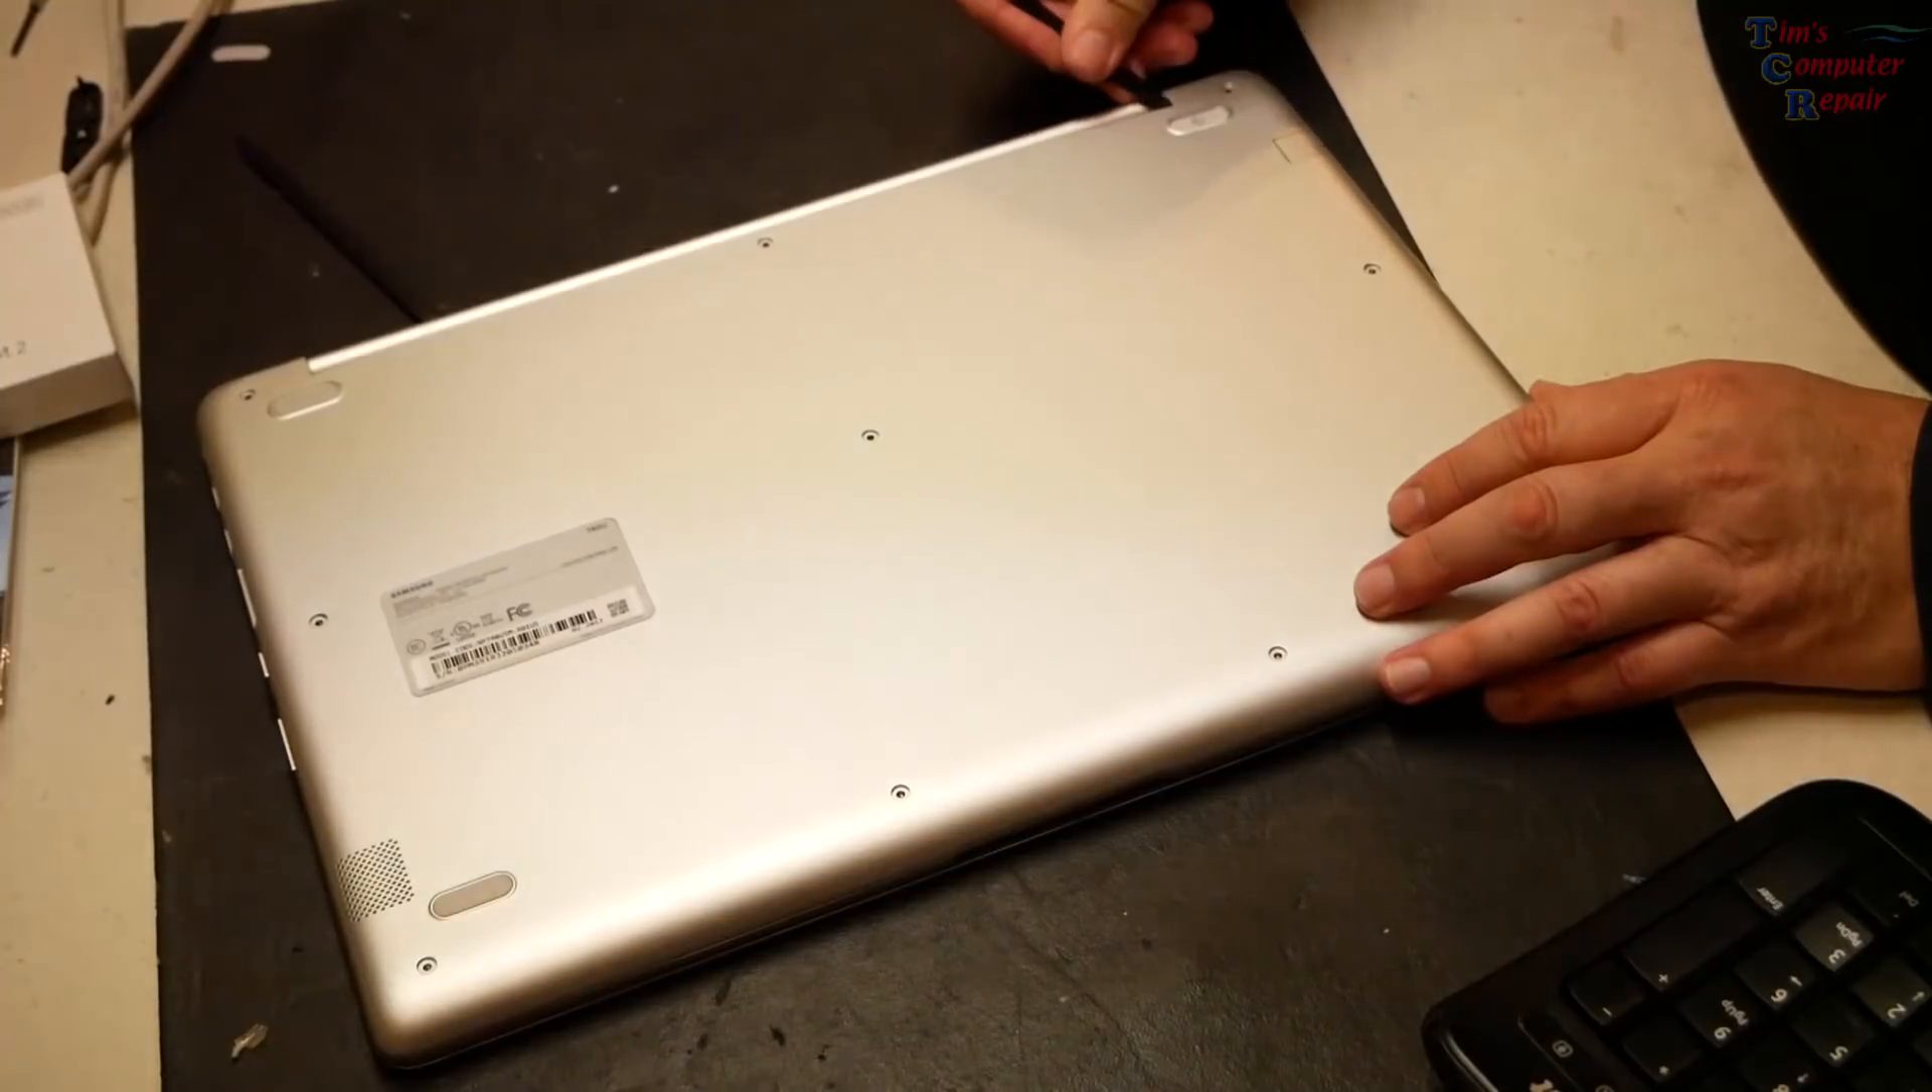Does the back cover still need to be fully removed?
Yes.